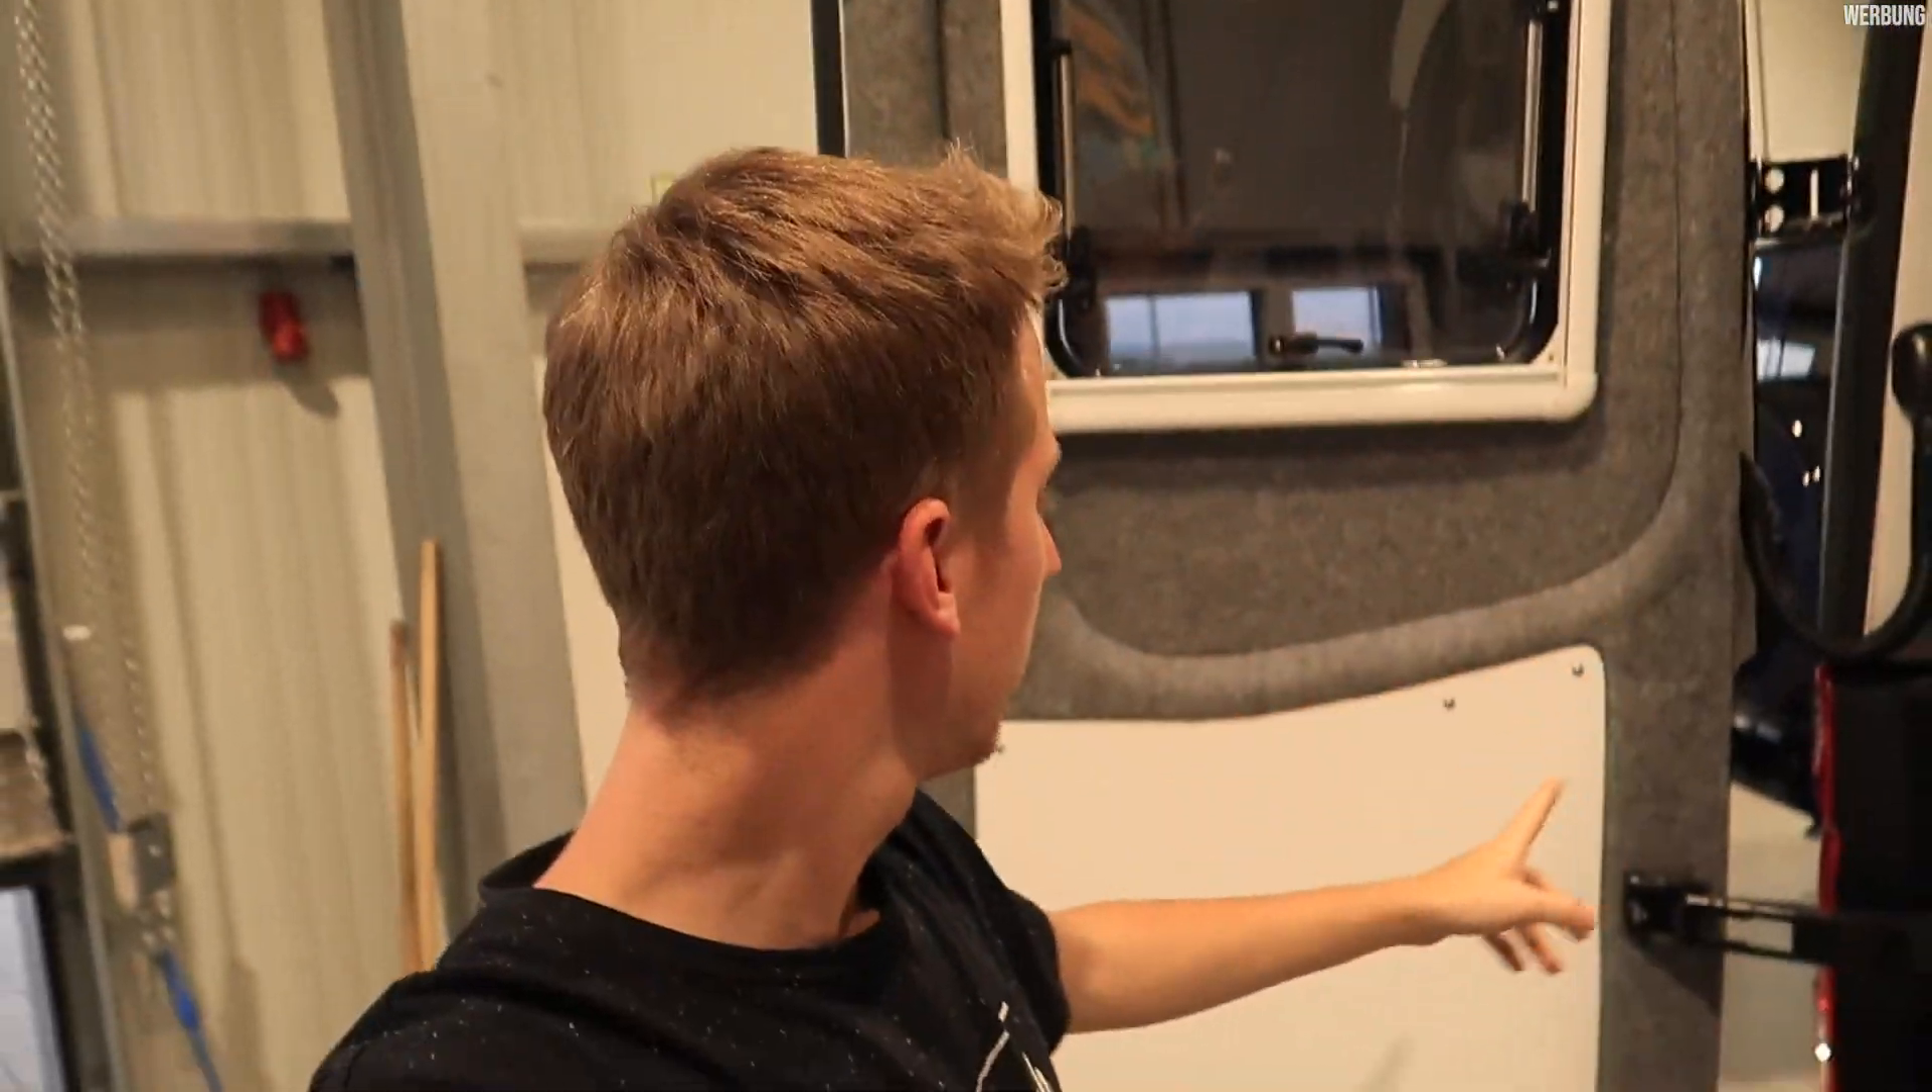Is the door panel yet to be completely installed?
No.